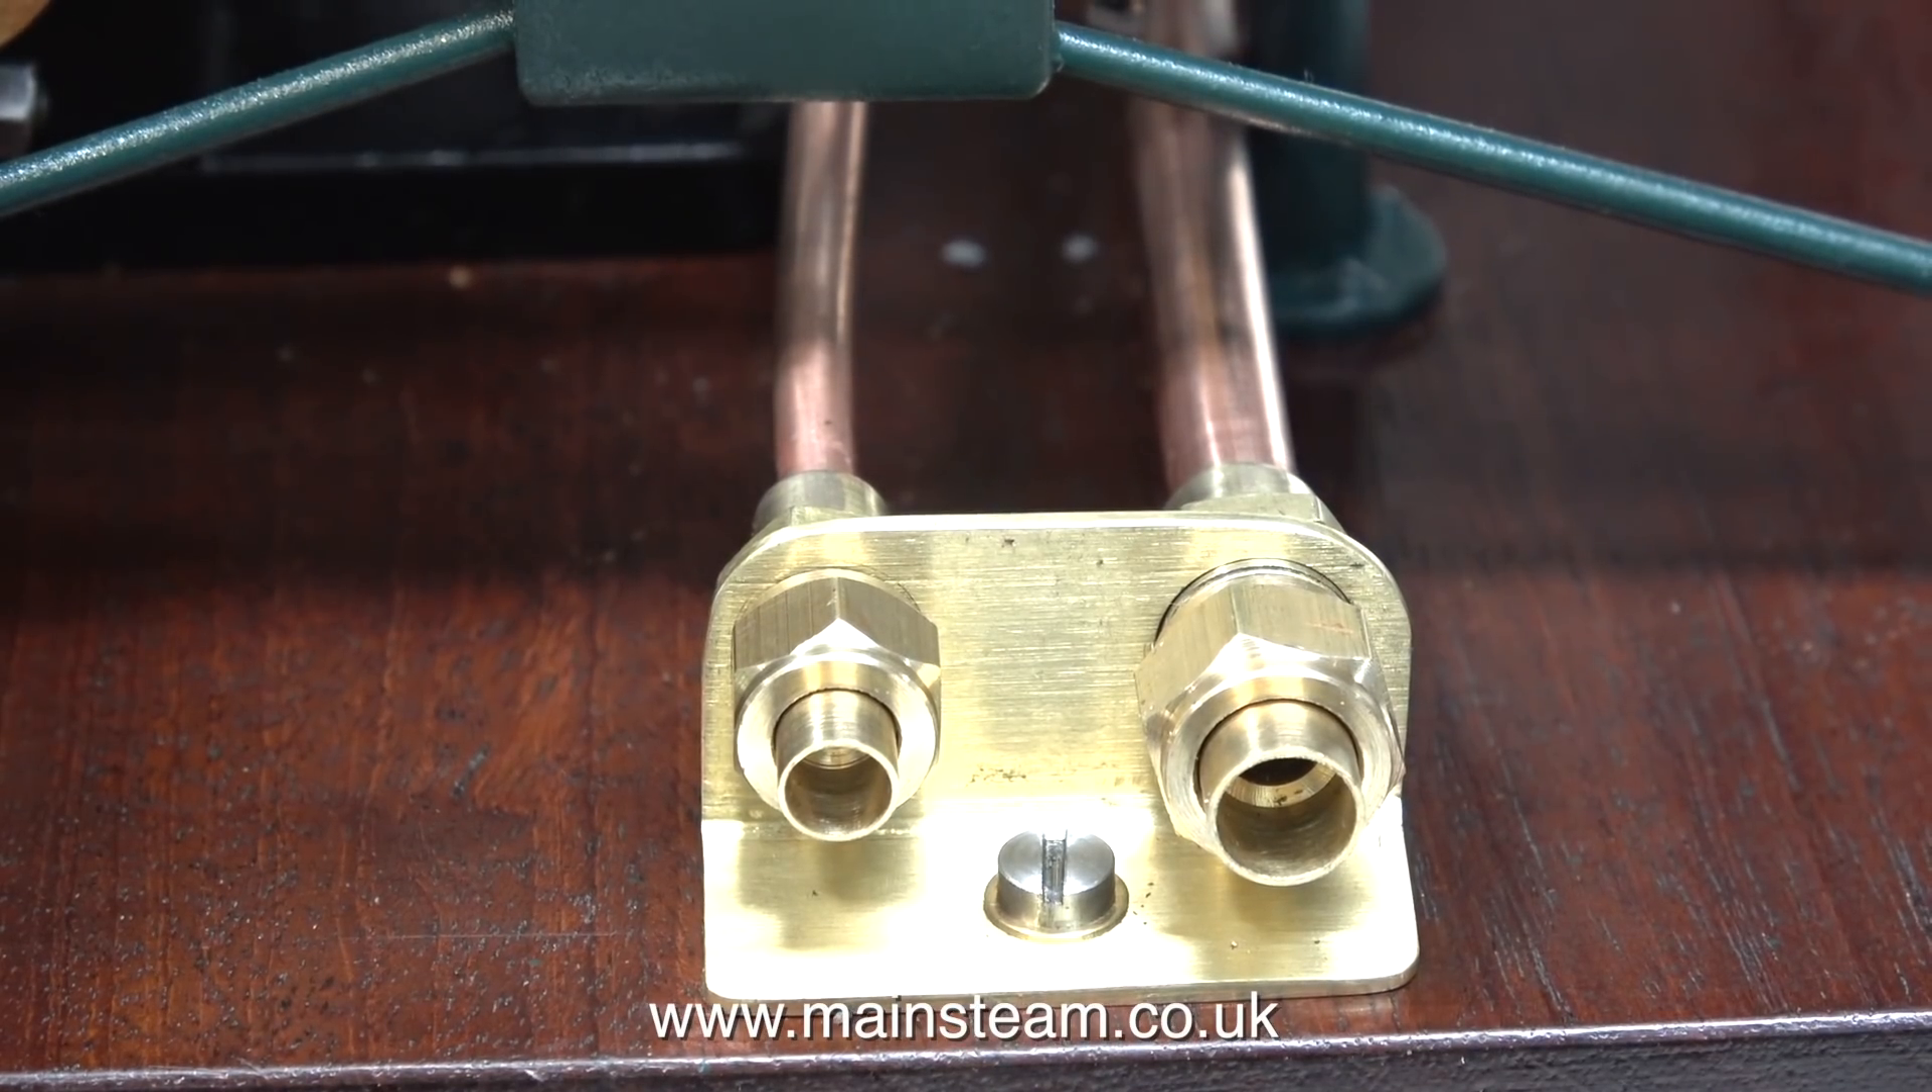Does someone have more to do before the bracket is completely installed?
No.